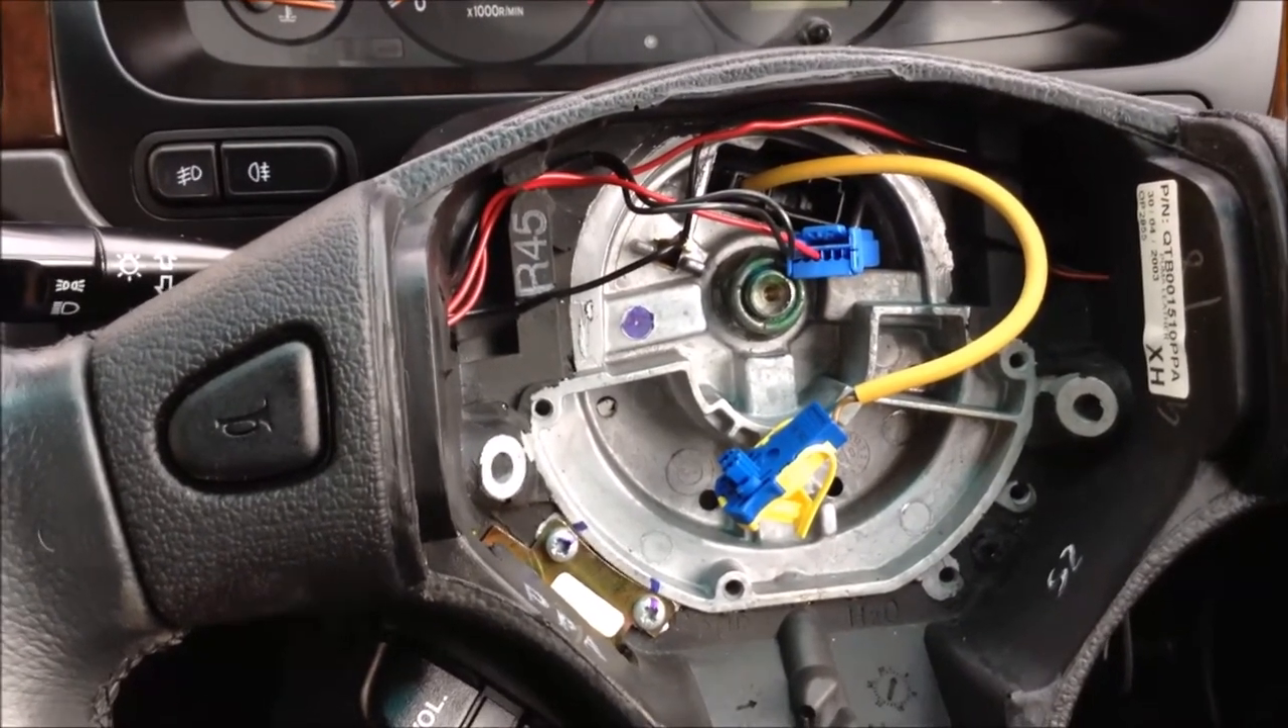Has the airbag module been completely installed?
No.